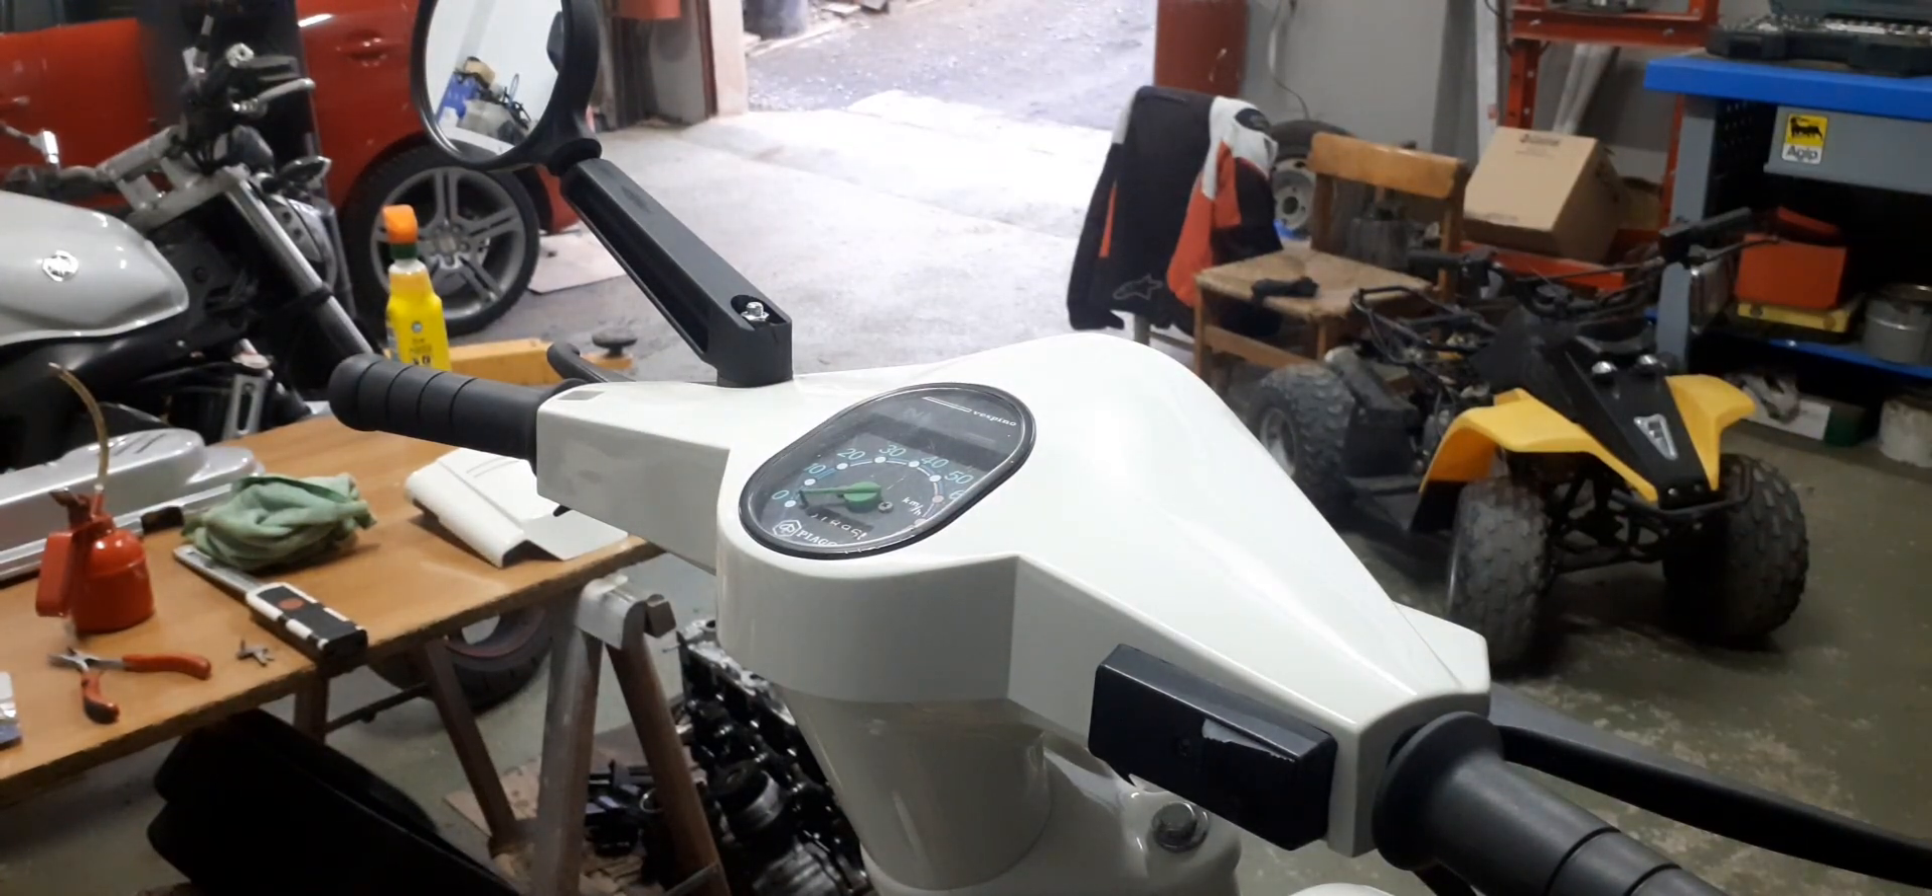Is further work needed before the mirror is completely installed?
No.